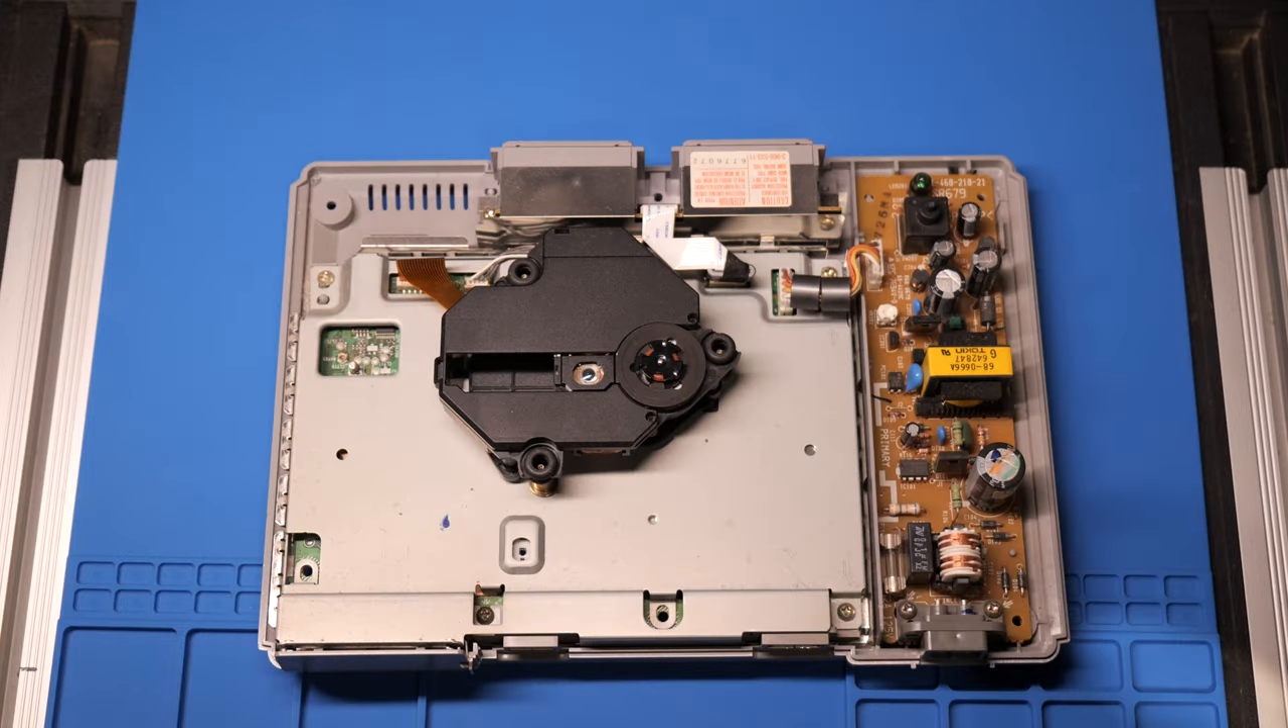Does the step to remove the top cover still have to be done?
No.